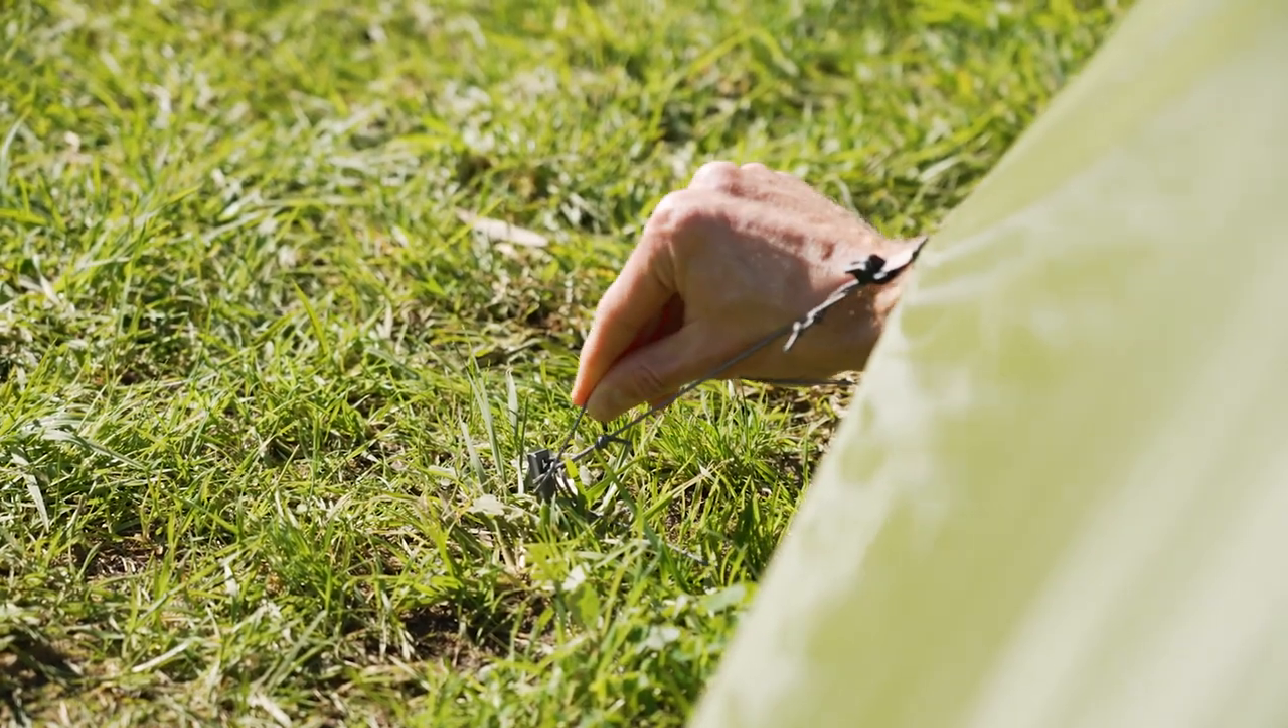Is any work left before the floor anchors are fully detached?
Yes.